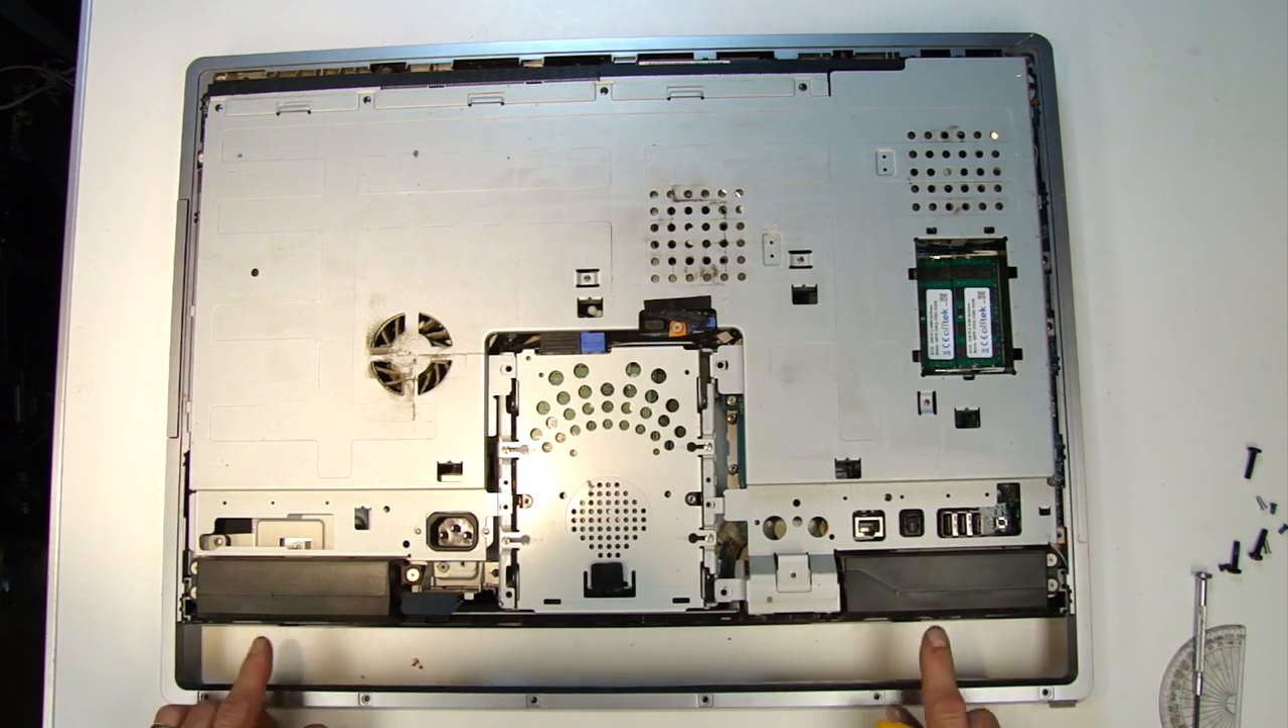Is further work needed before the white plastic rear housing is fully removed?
No.